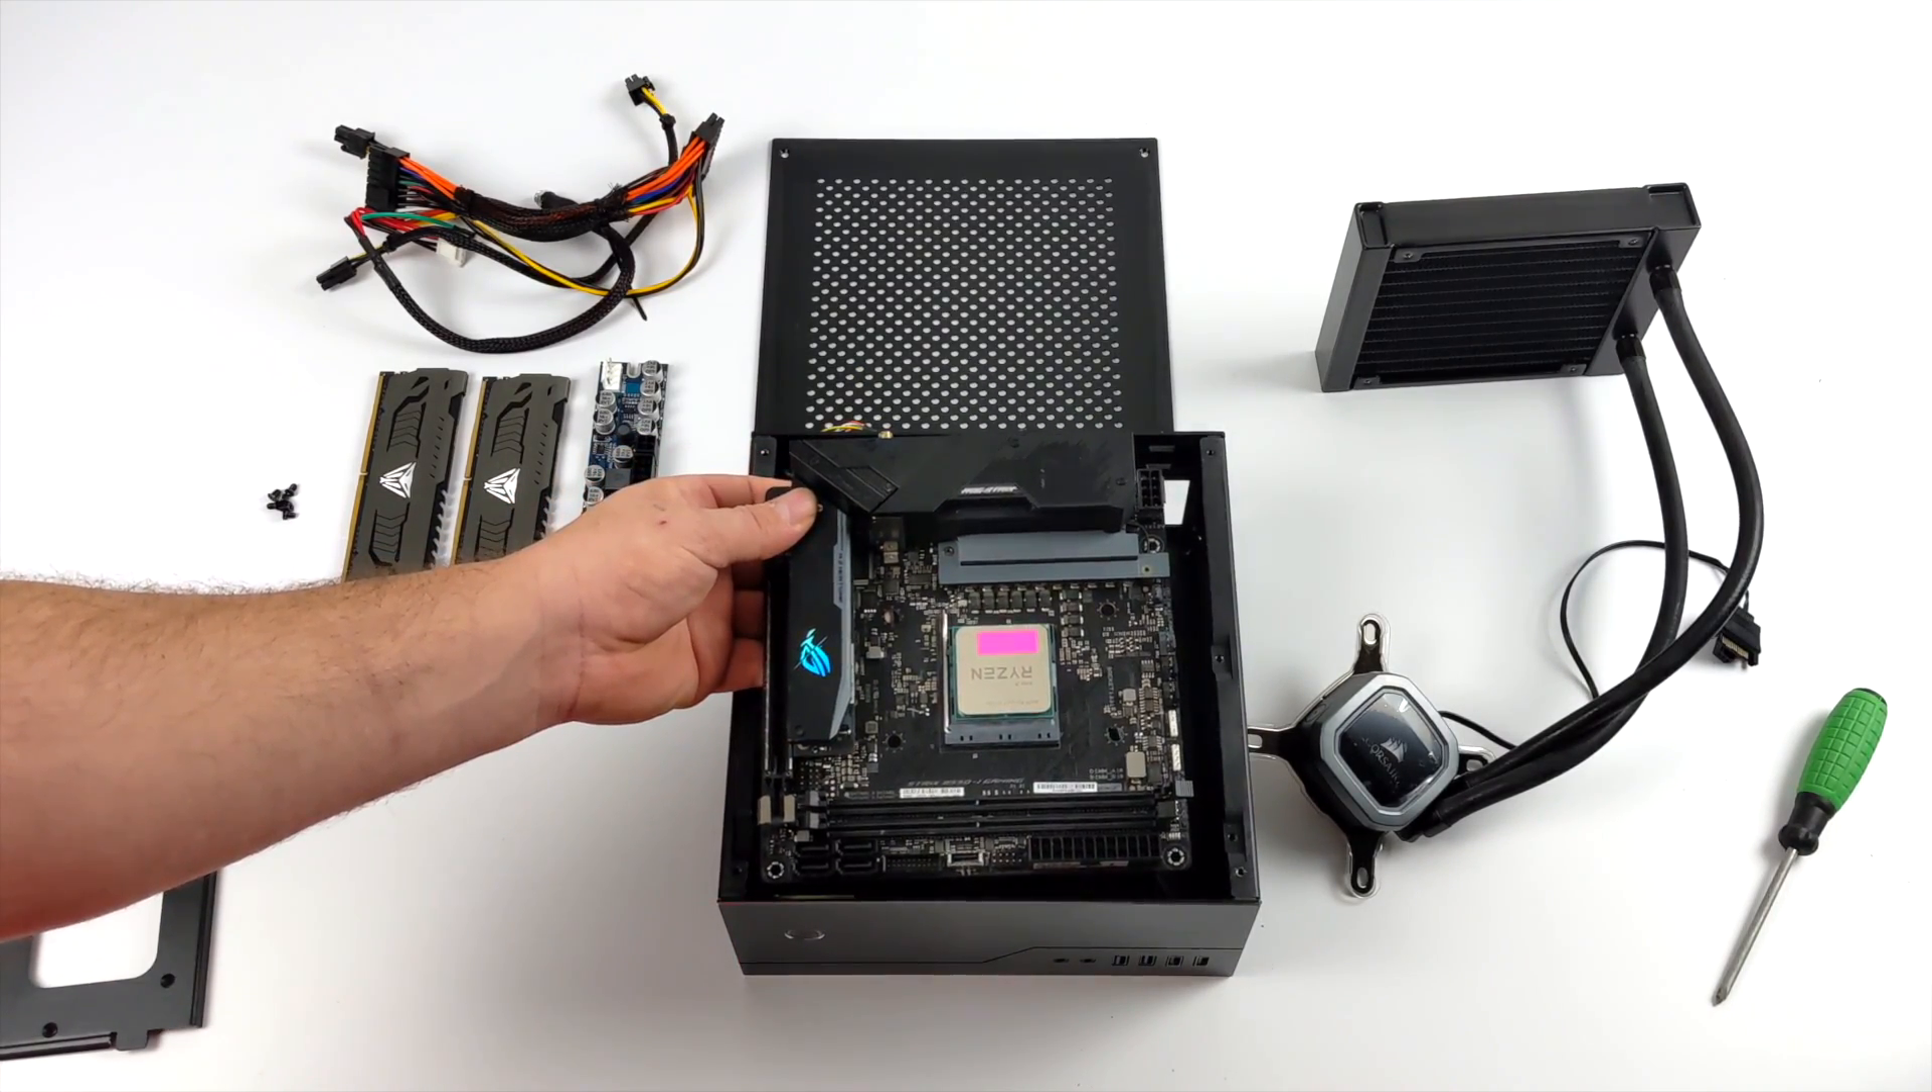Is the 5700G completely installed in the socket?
Yes.